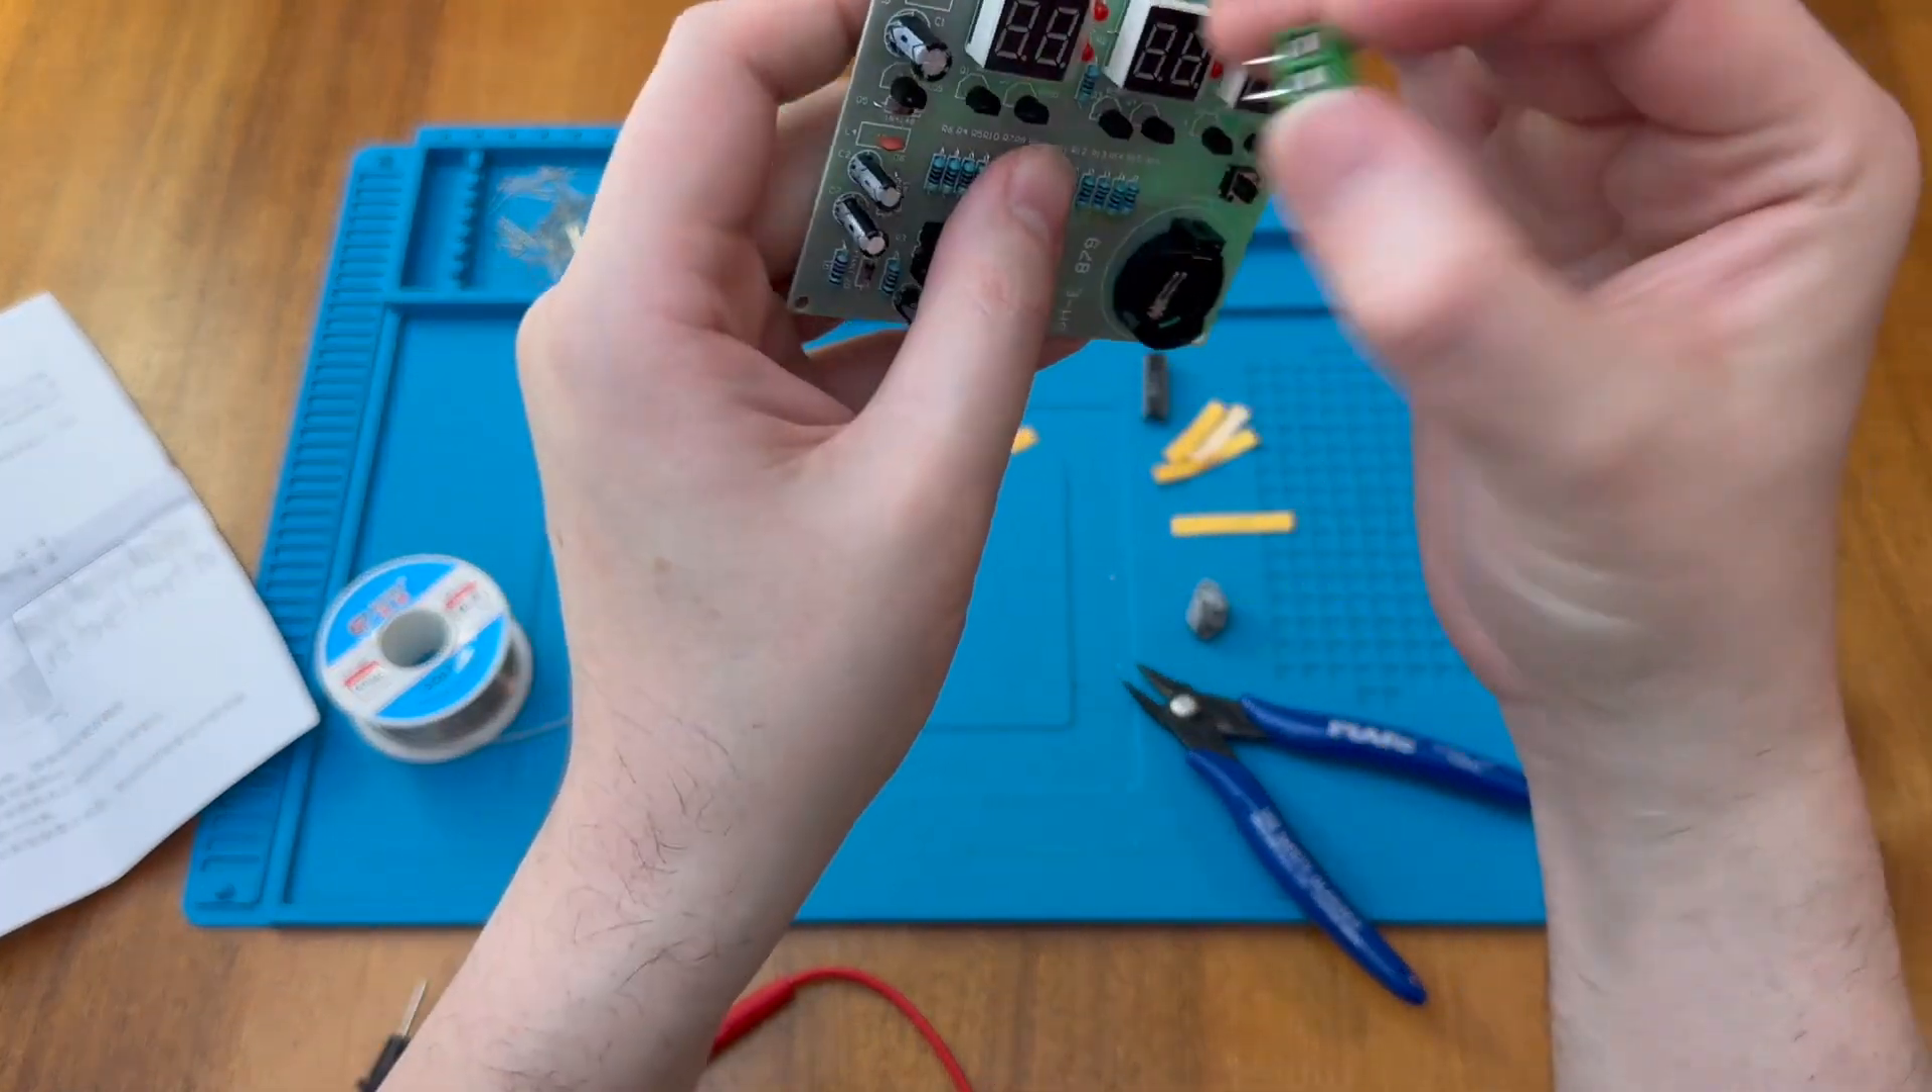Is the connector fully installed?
No.